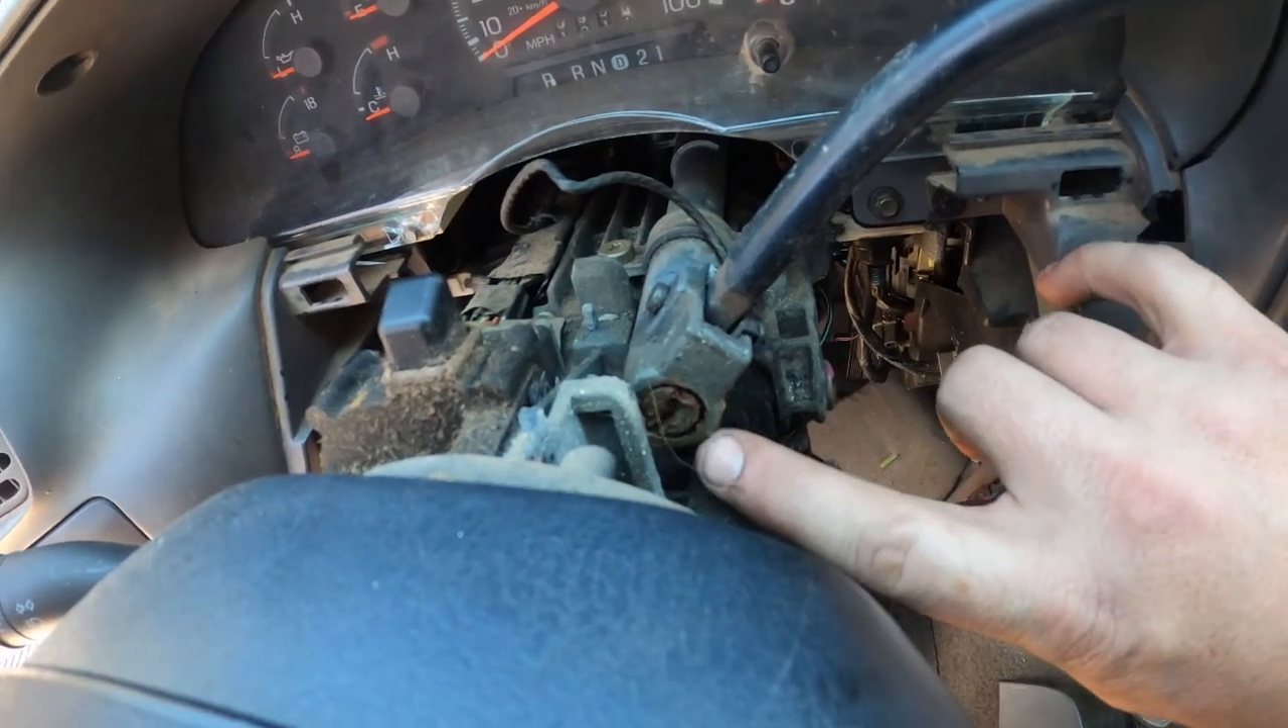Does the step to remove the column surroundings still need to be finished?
No.